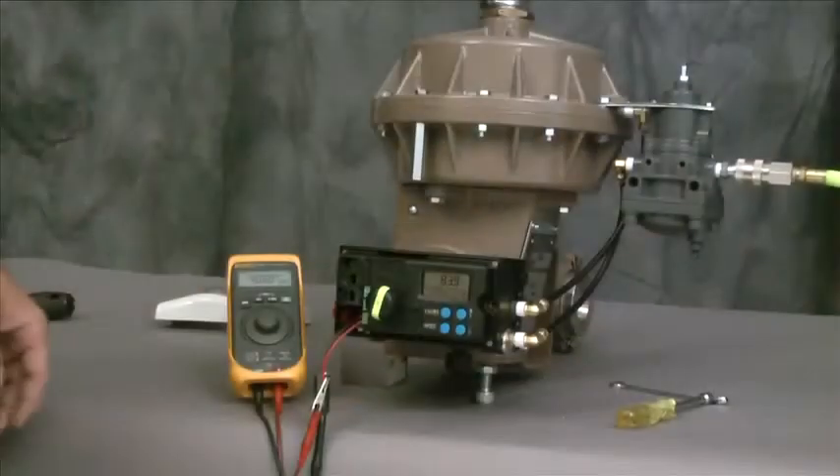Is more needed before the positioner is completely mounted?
No.